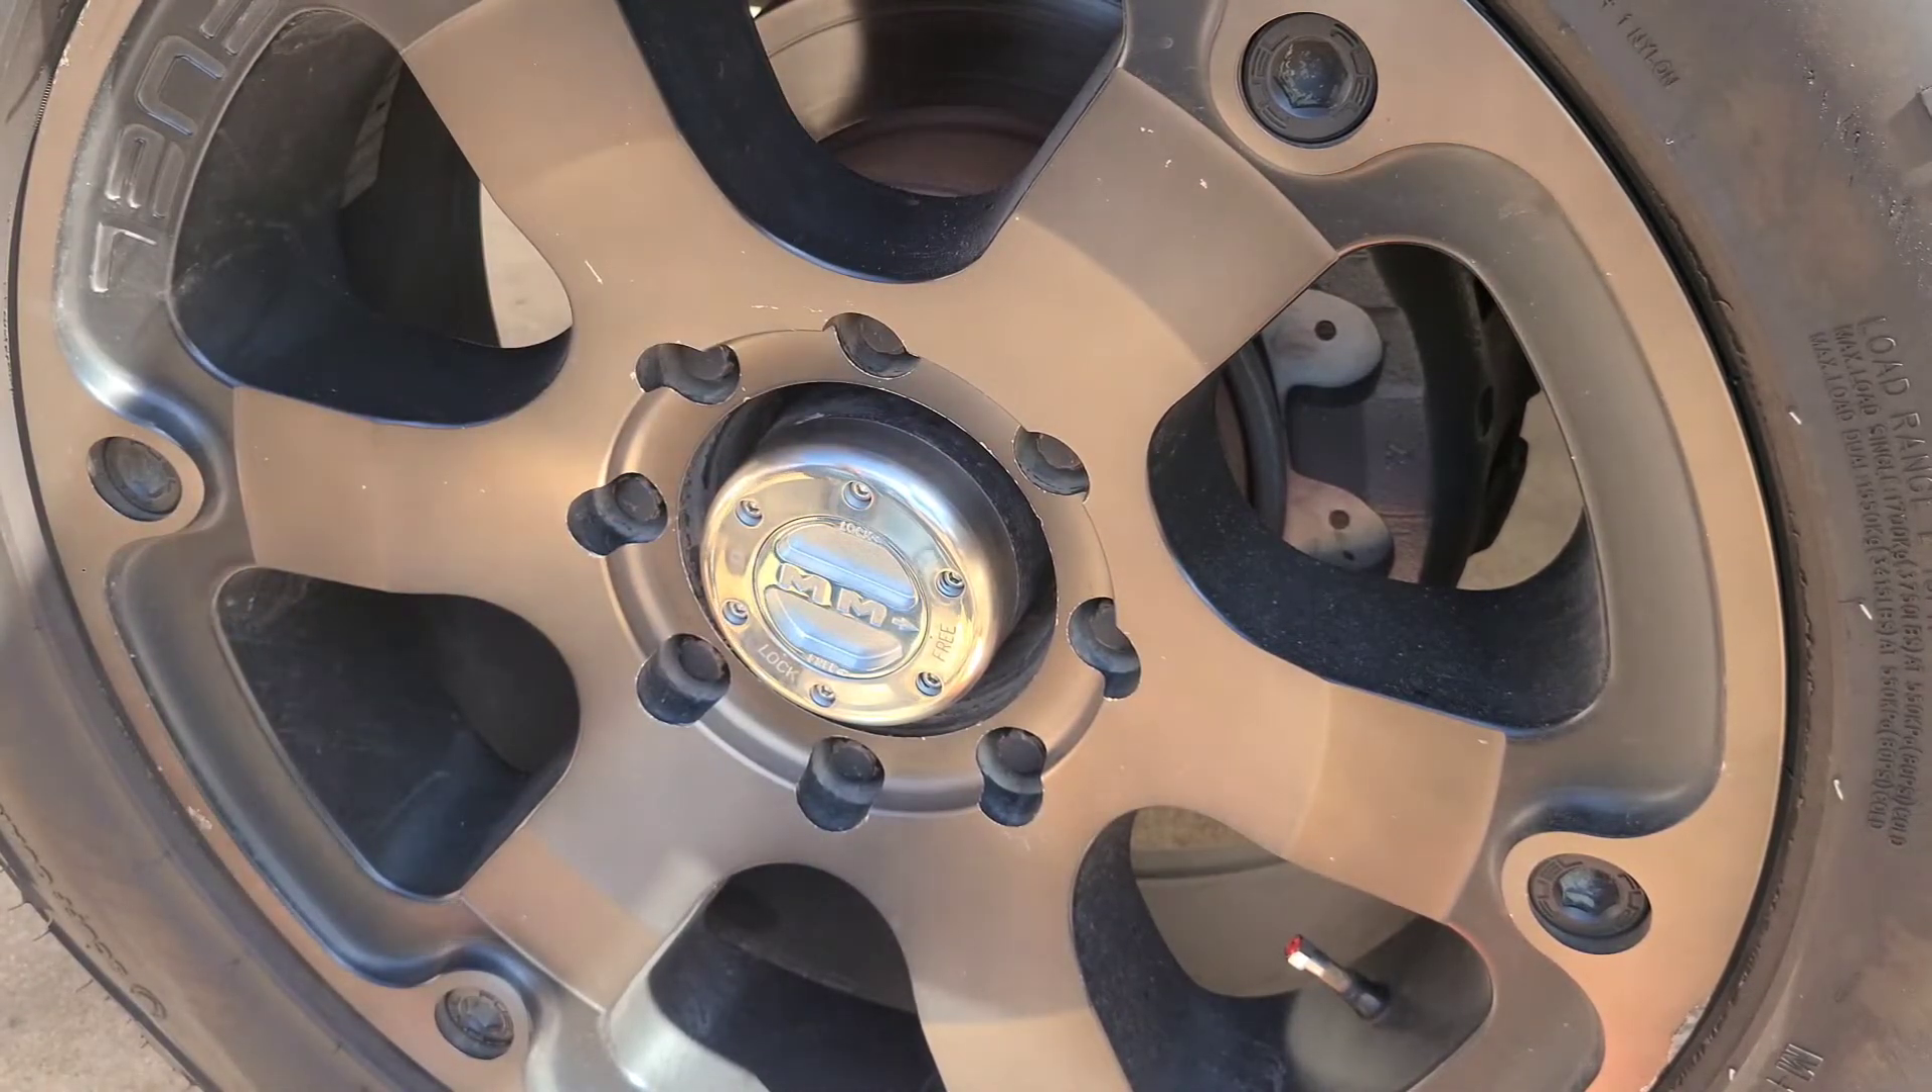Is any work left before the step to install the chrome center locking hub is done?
No.